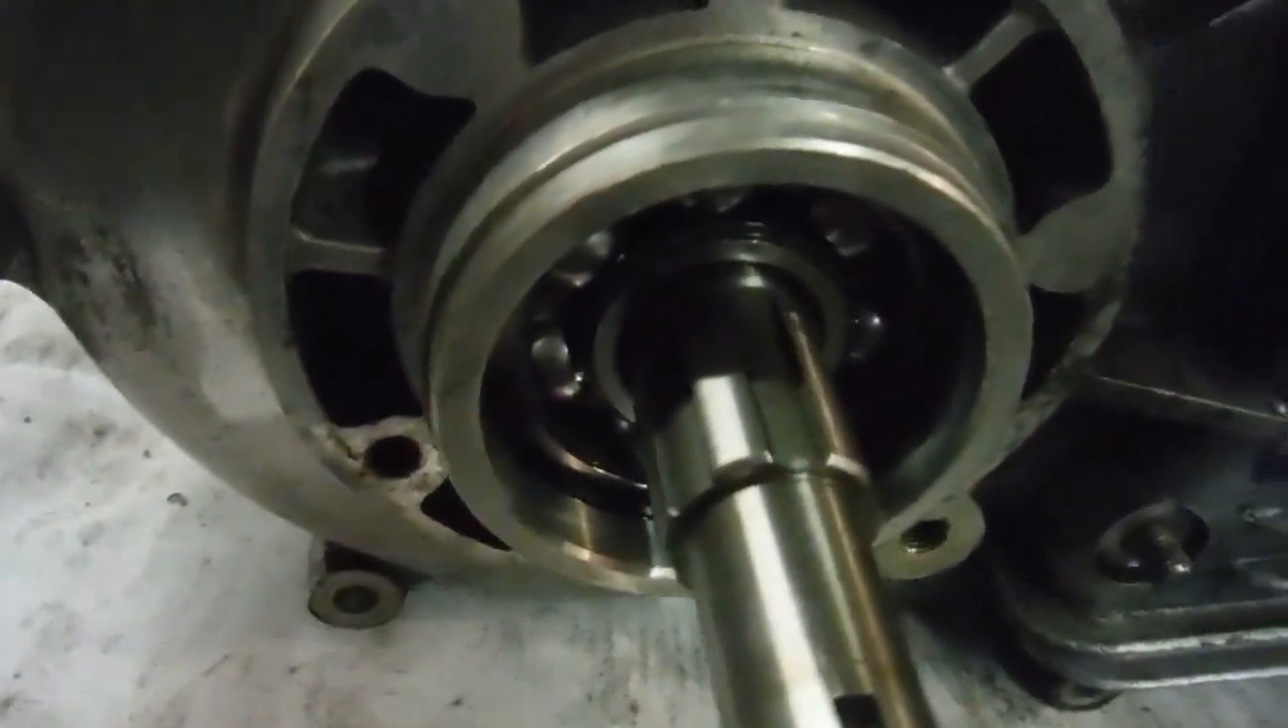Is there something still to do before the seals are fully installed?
Yes.